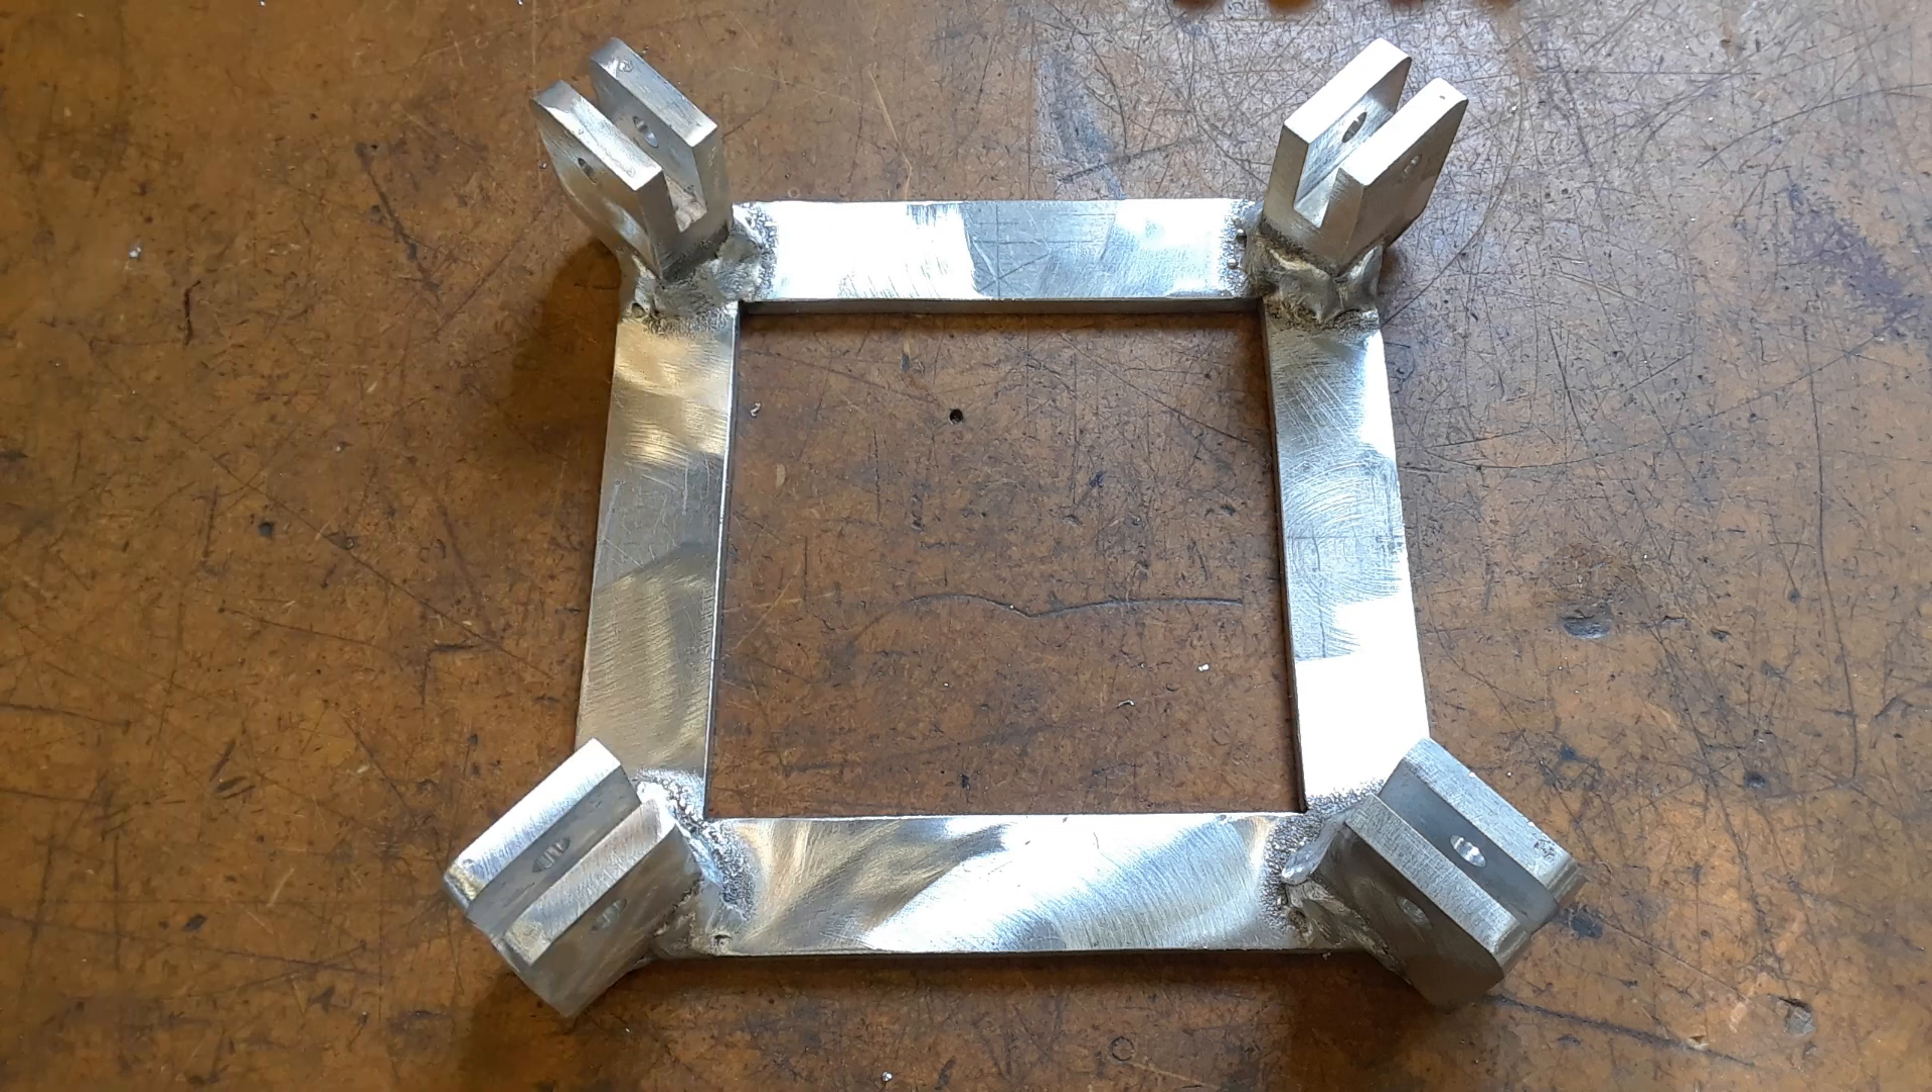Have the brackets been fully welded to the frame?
Yes.